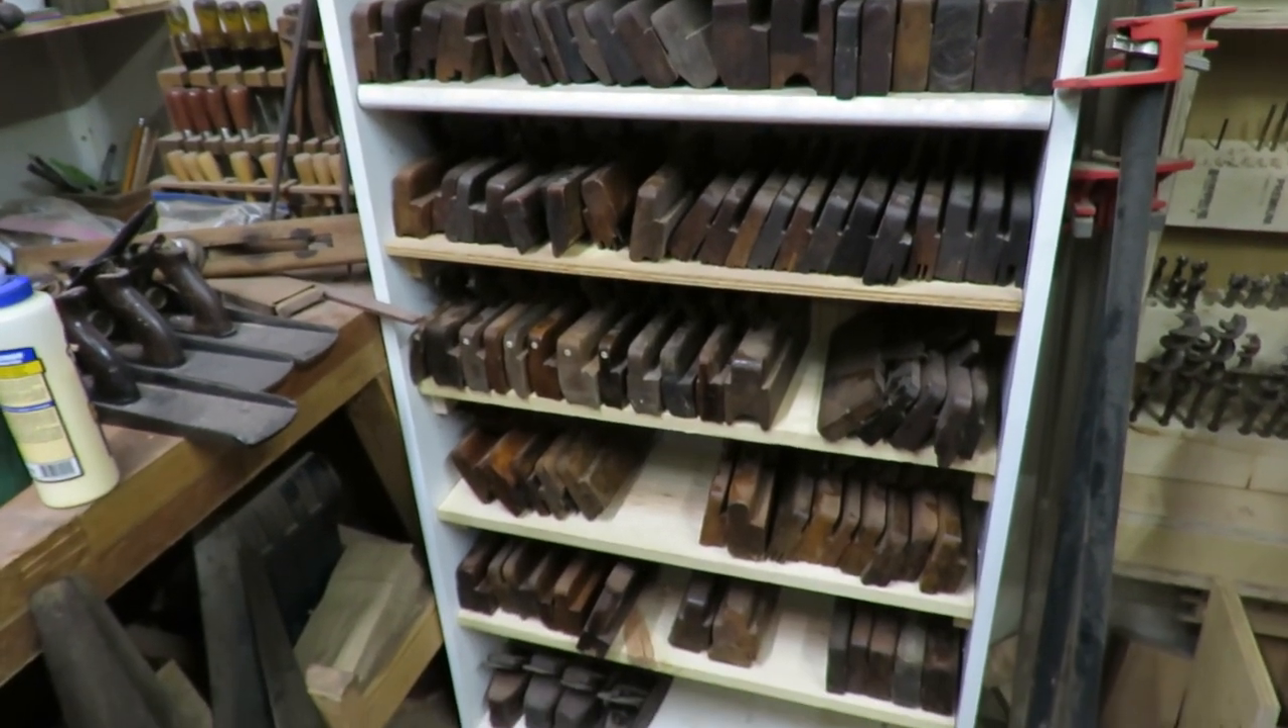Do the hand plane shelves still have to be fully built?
No.